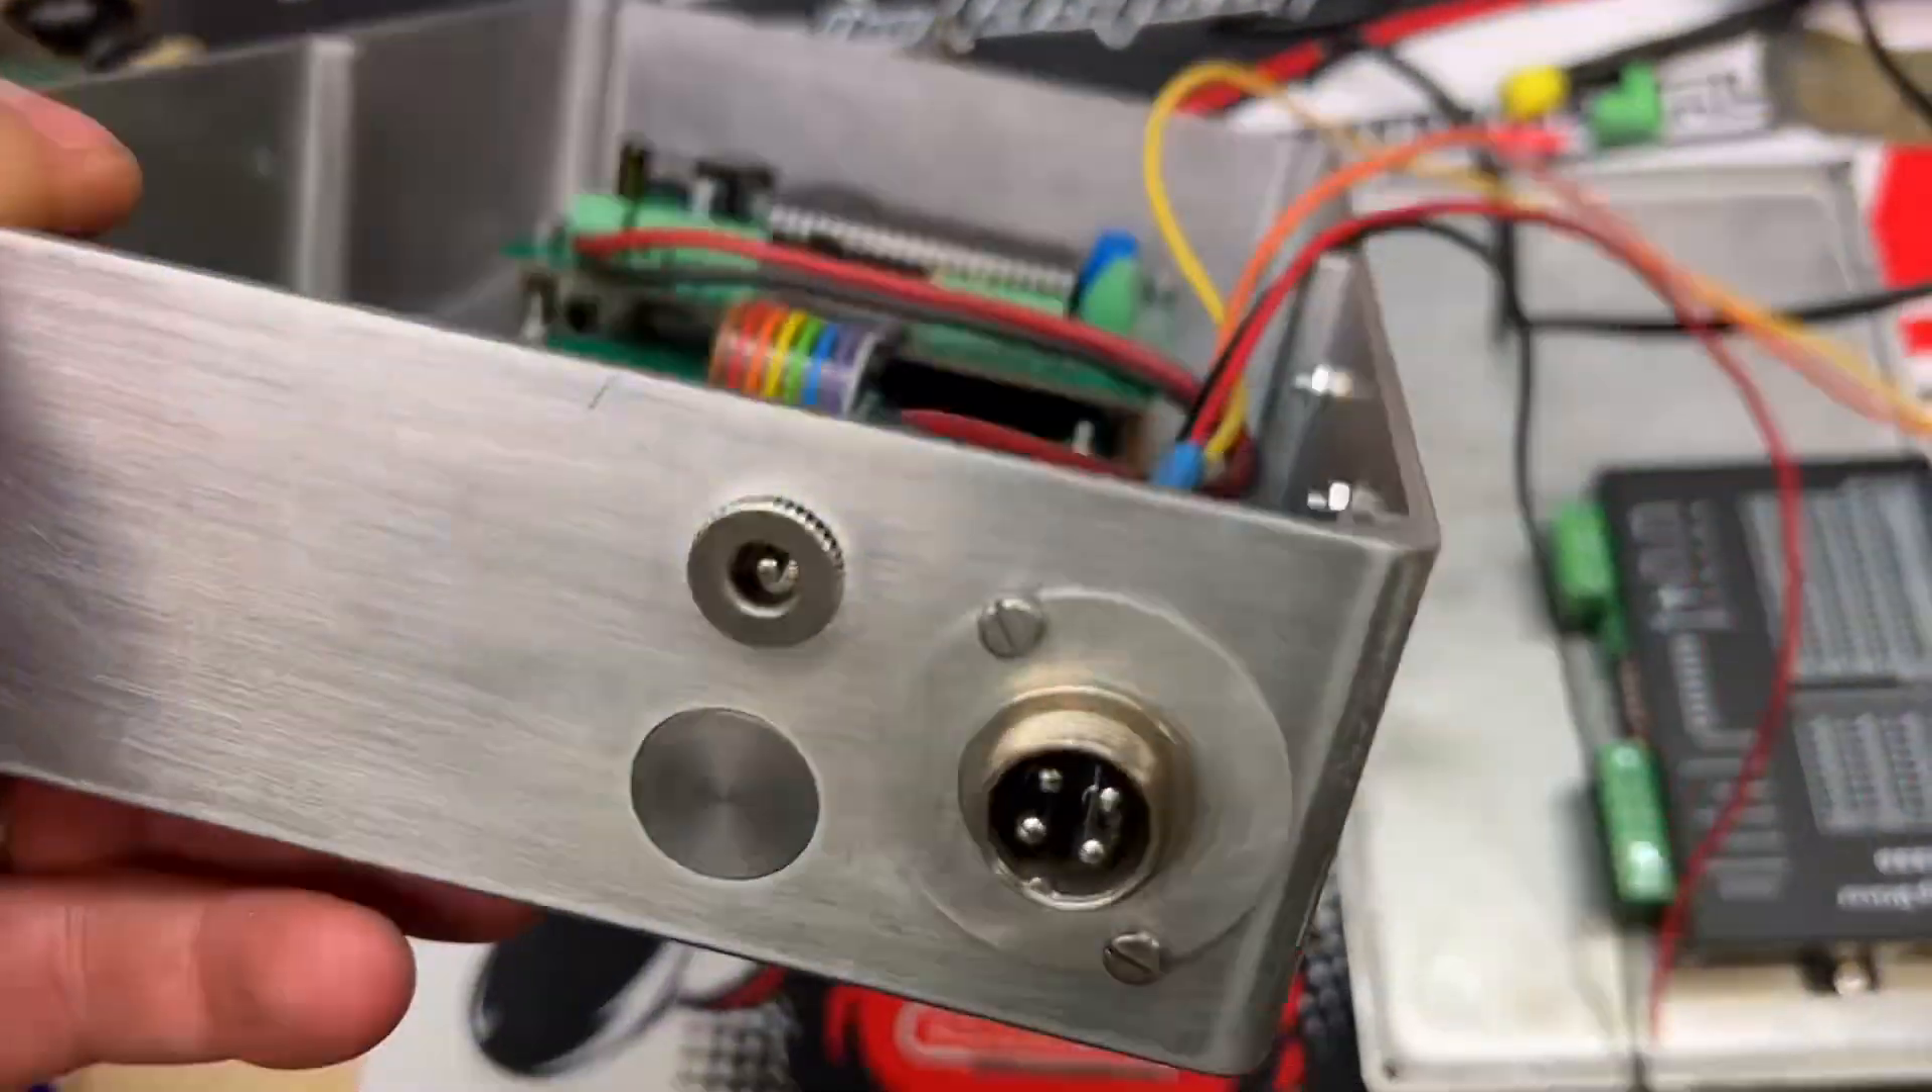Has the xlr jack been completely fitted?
Yes.